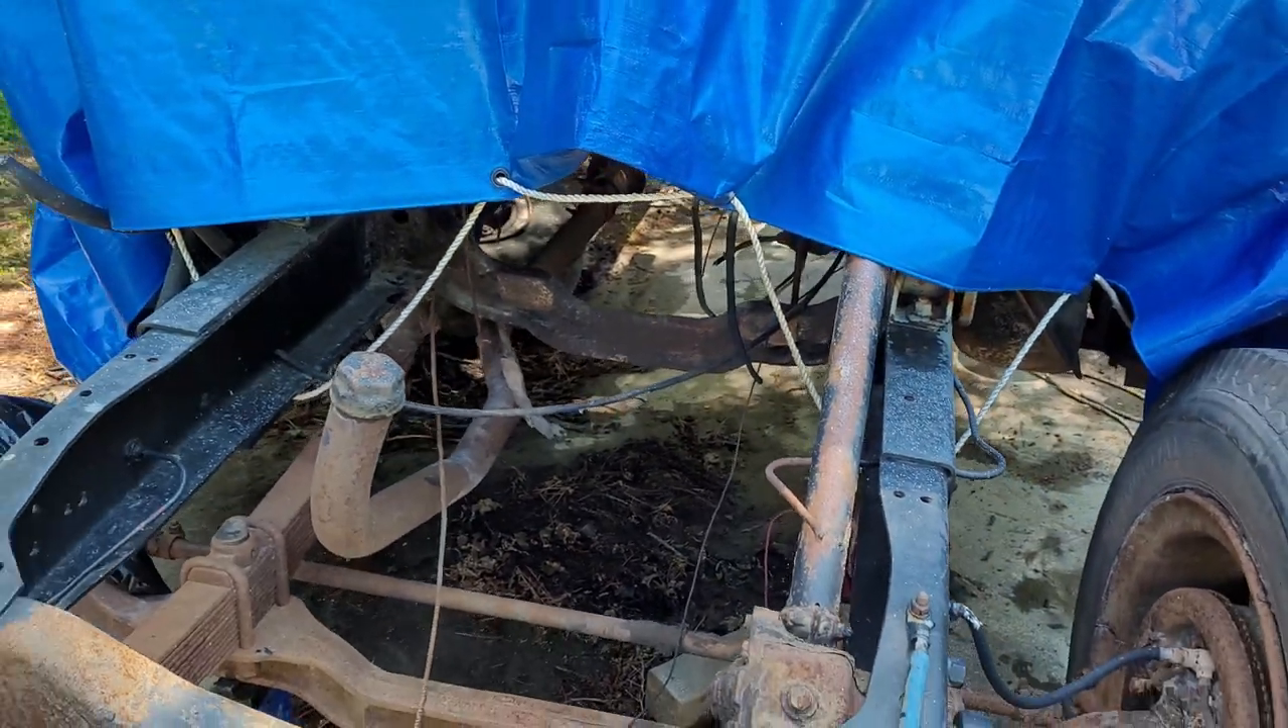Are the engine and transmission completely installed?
No.